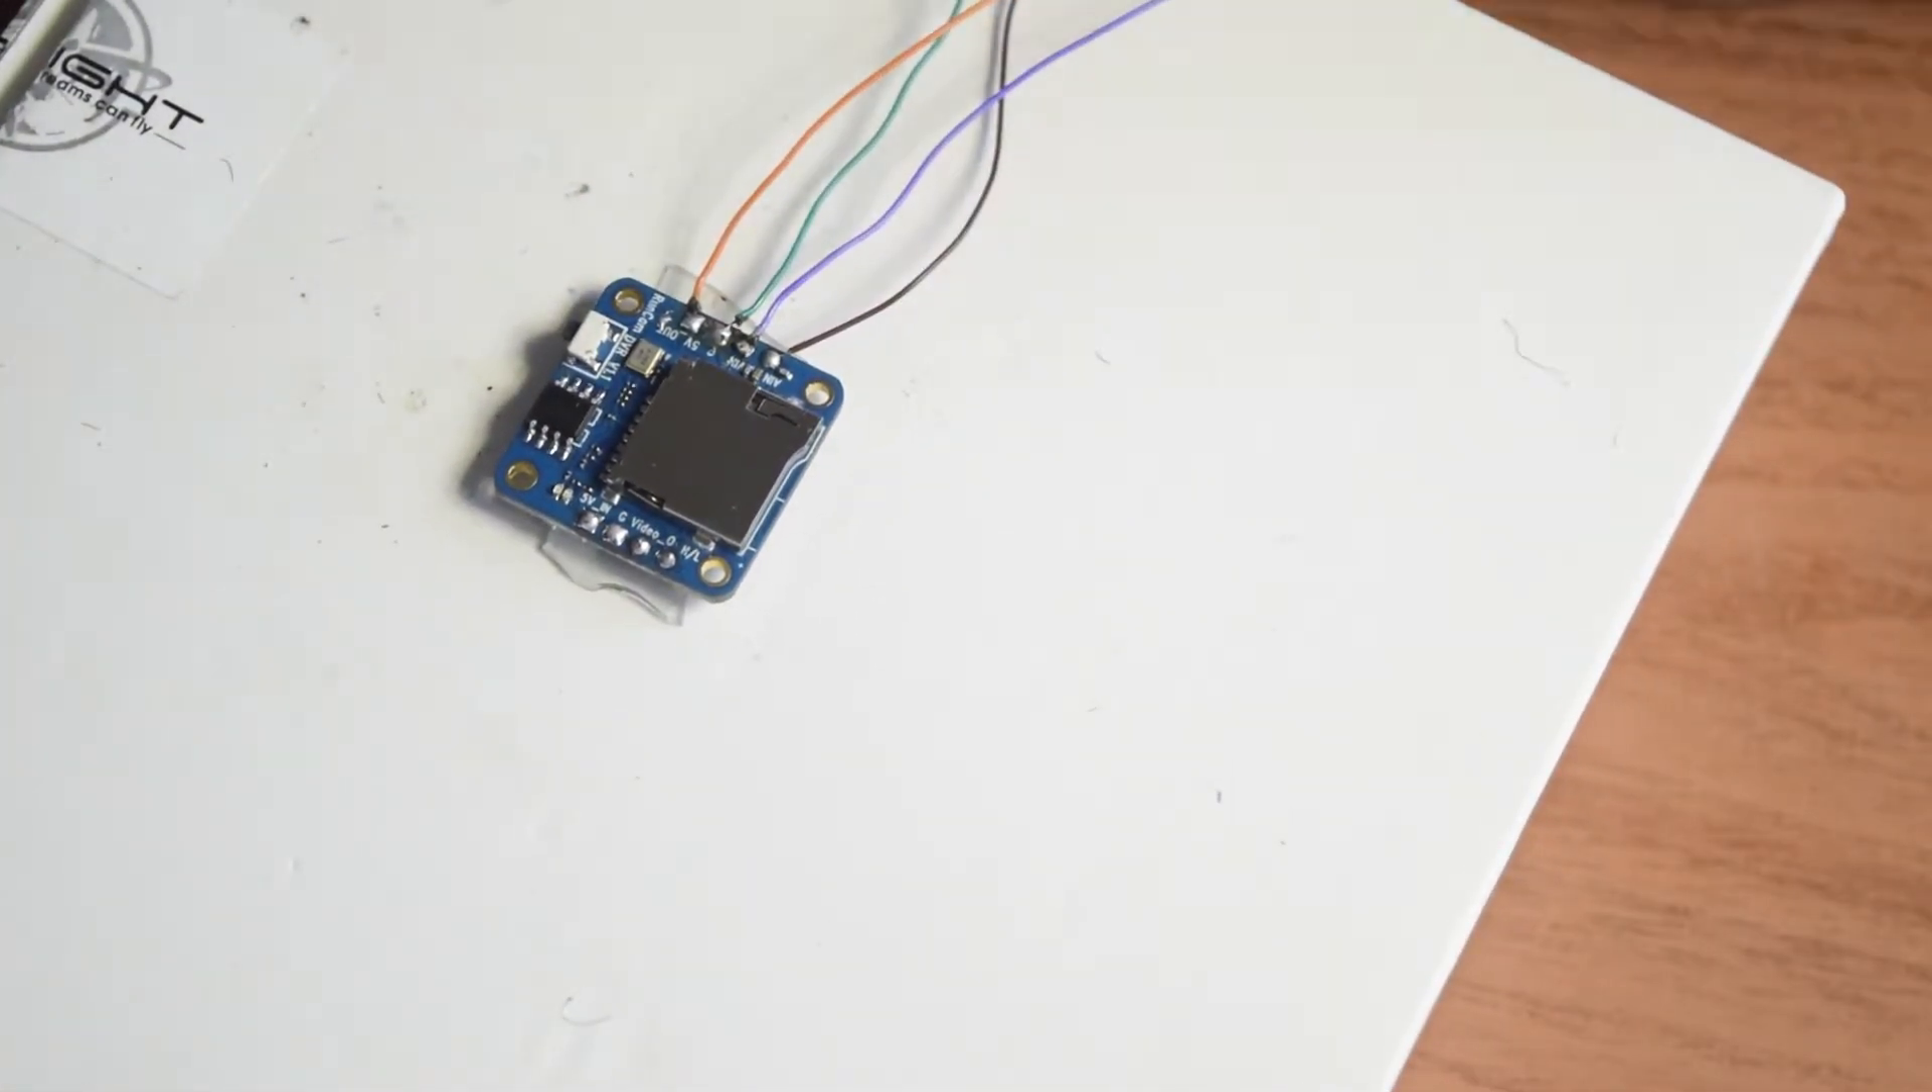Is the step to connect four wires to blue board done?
Yes.